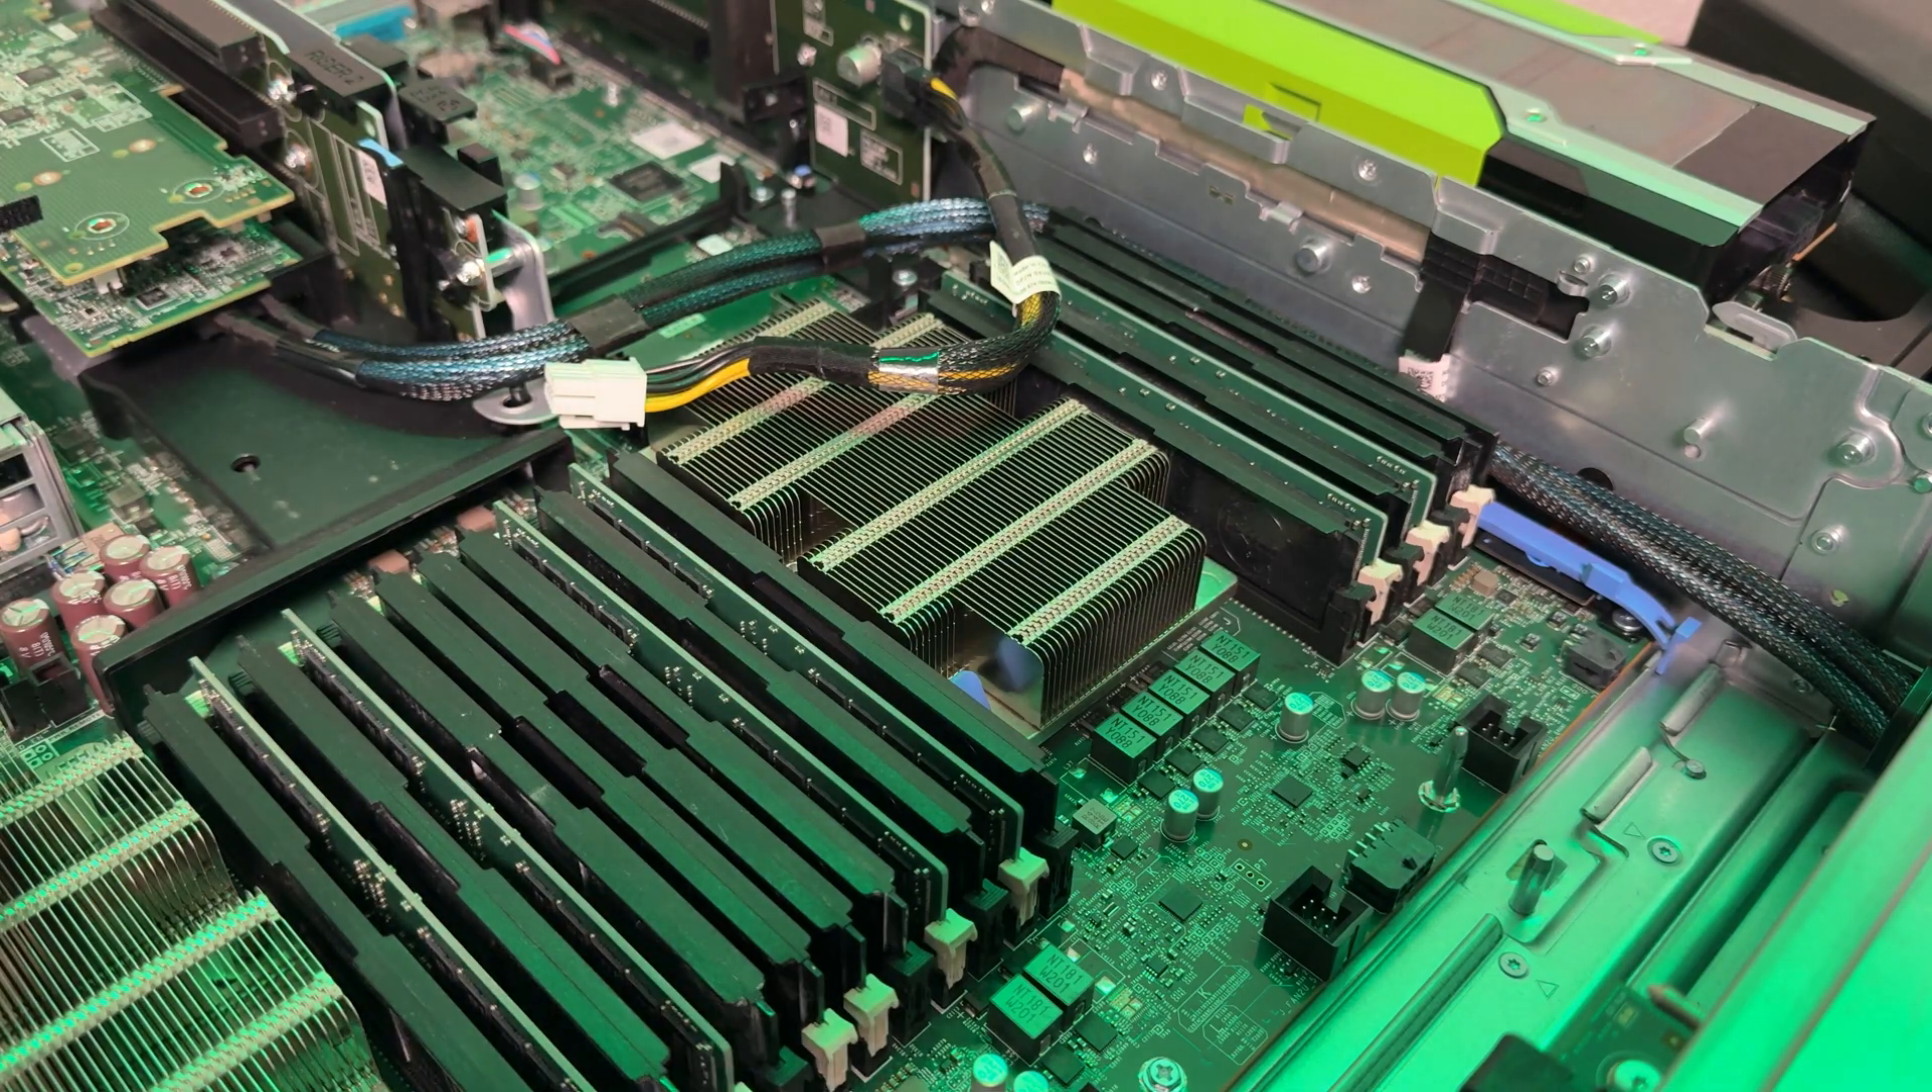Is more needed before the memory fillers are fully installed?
No.